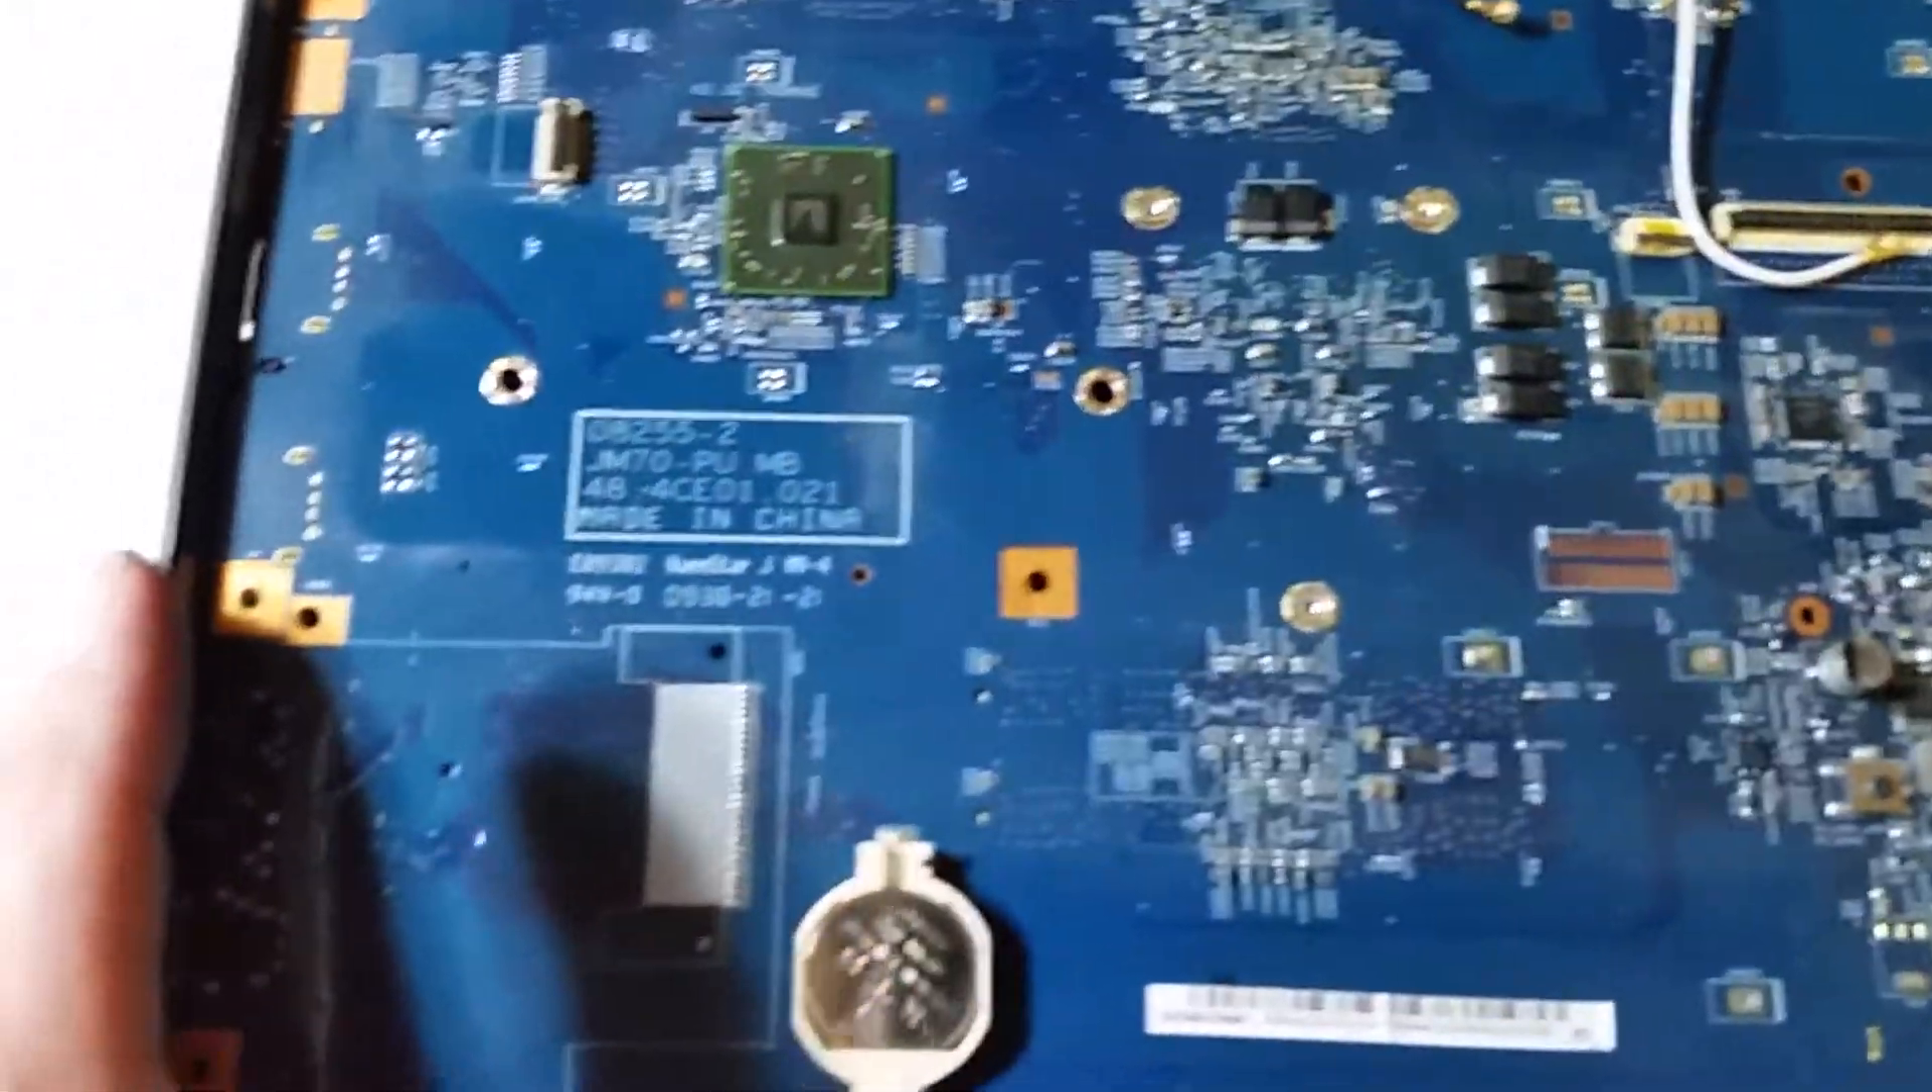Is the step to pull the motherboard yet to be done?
Yes.